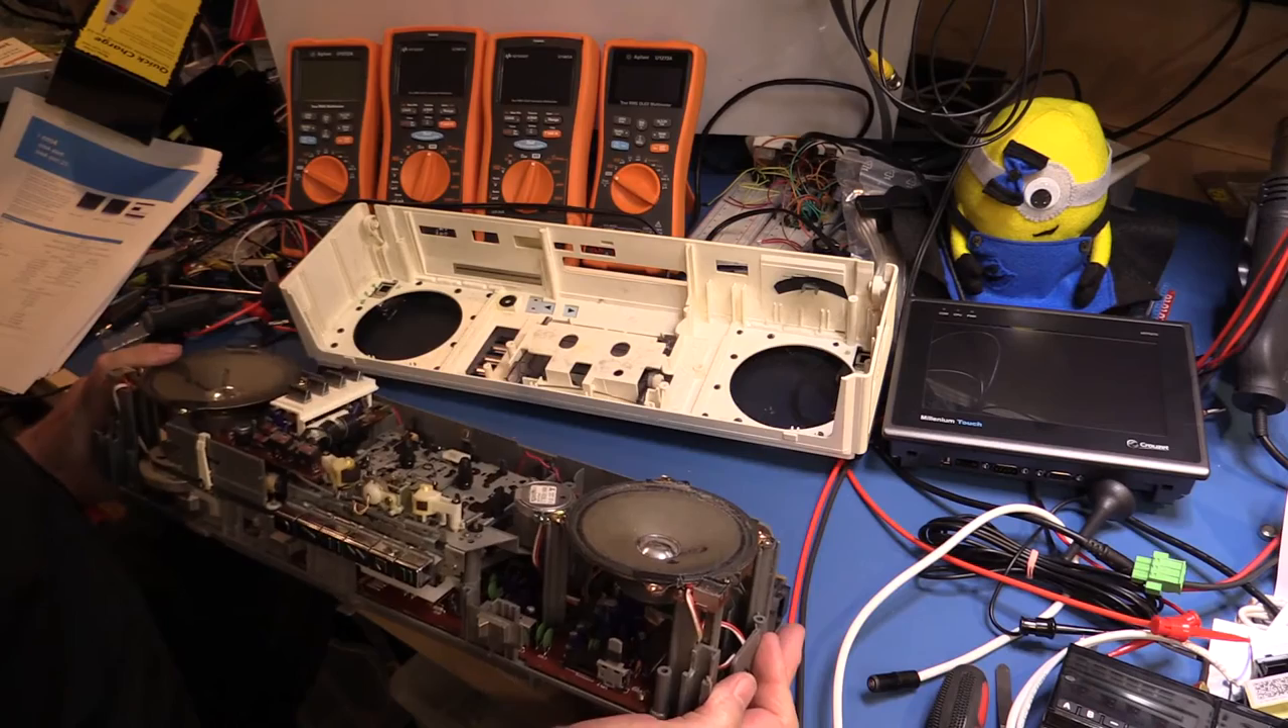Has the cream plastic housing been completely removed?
Yes.